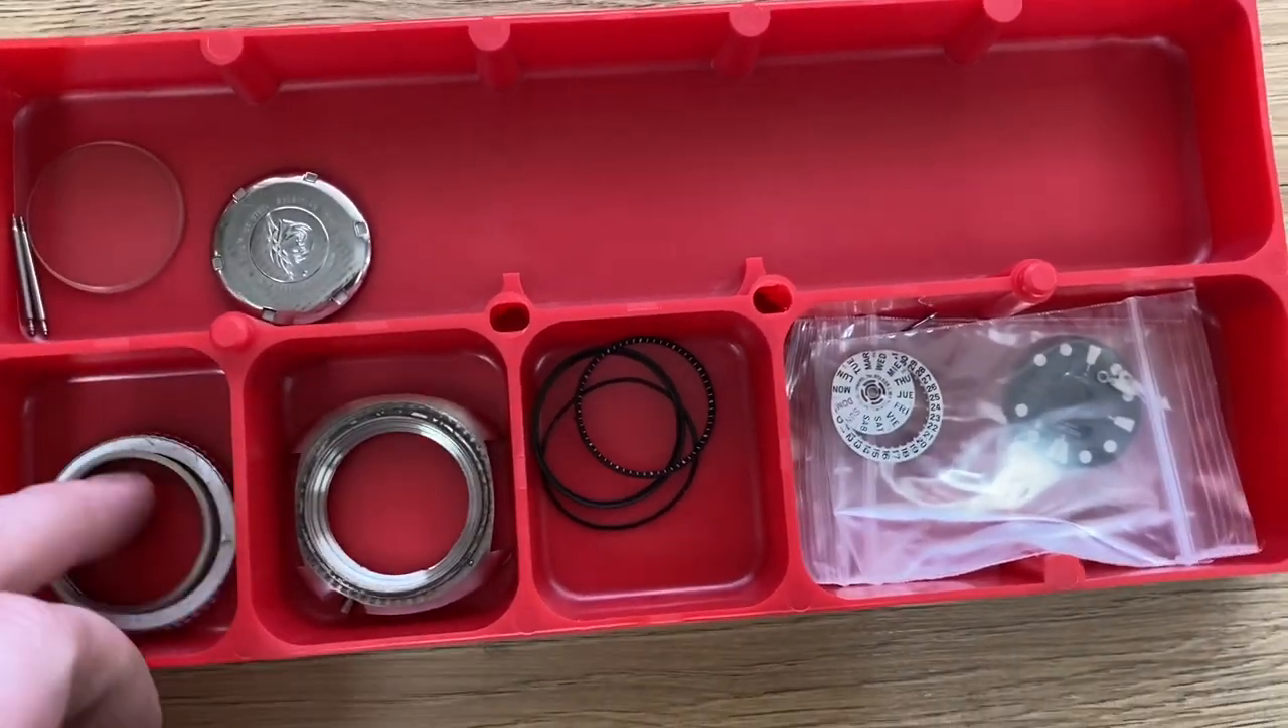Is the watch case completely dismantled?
Yes.